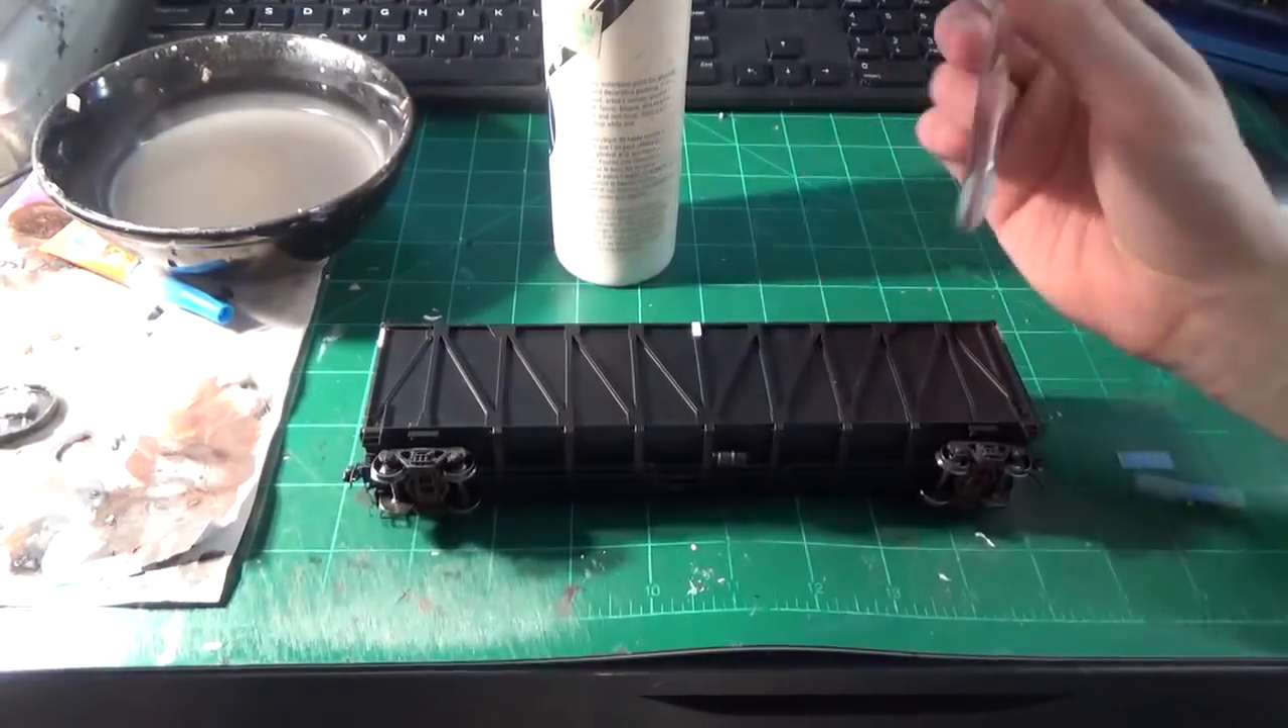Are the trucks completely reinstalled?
Yes.